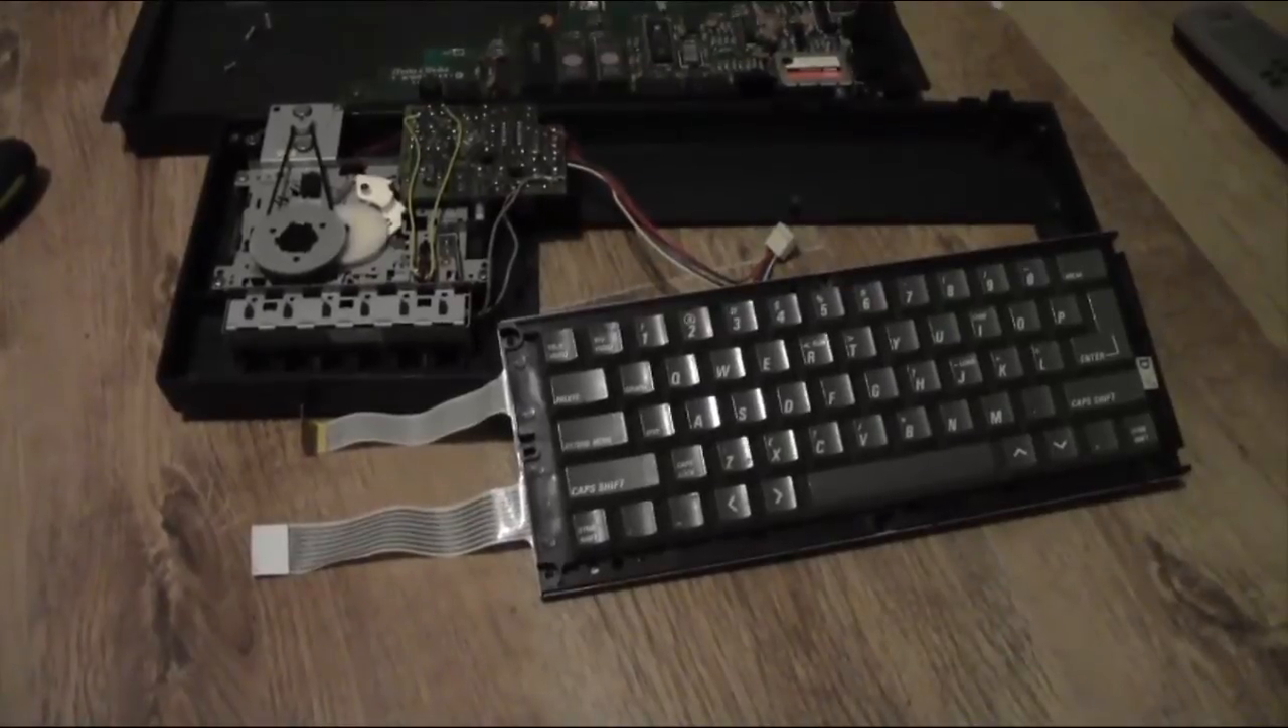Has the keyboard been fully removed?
Yes.